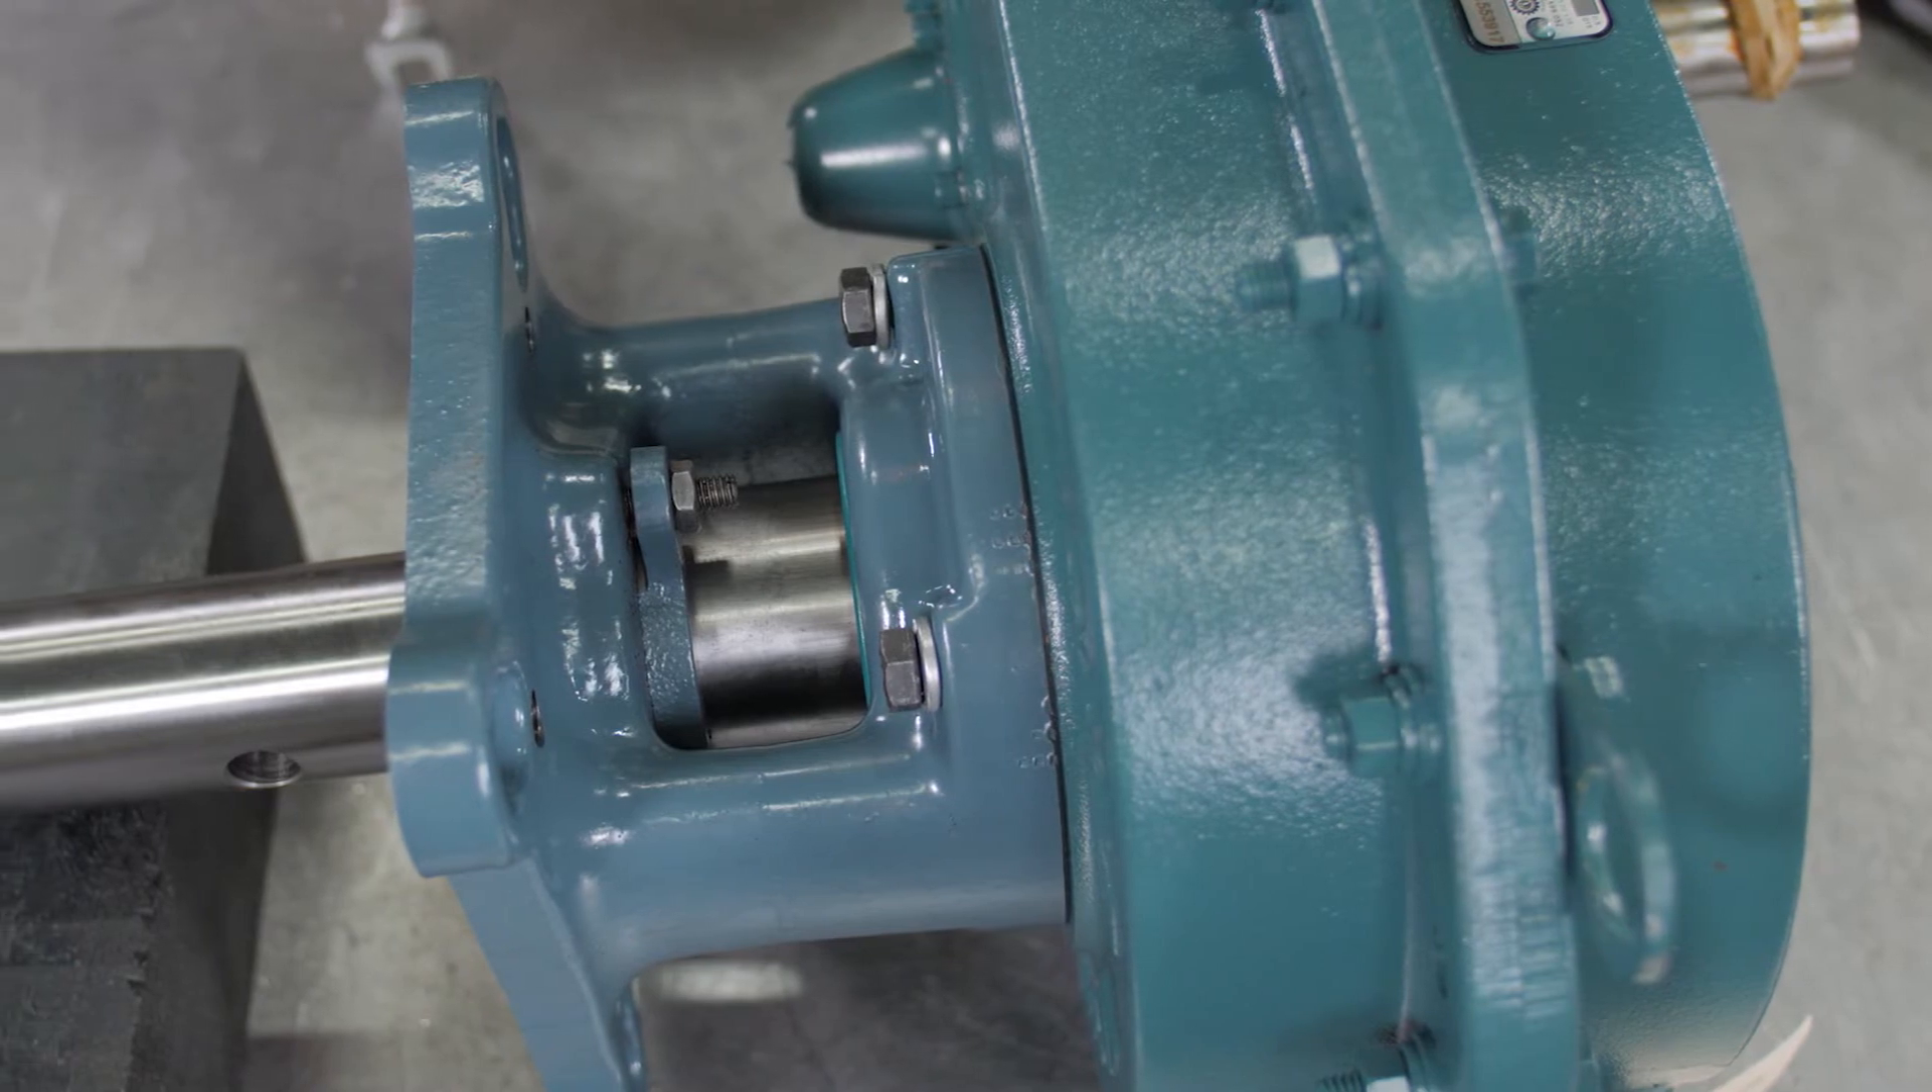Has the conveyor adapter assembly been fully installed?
Yes.